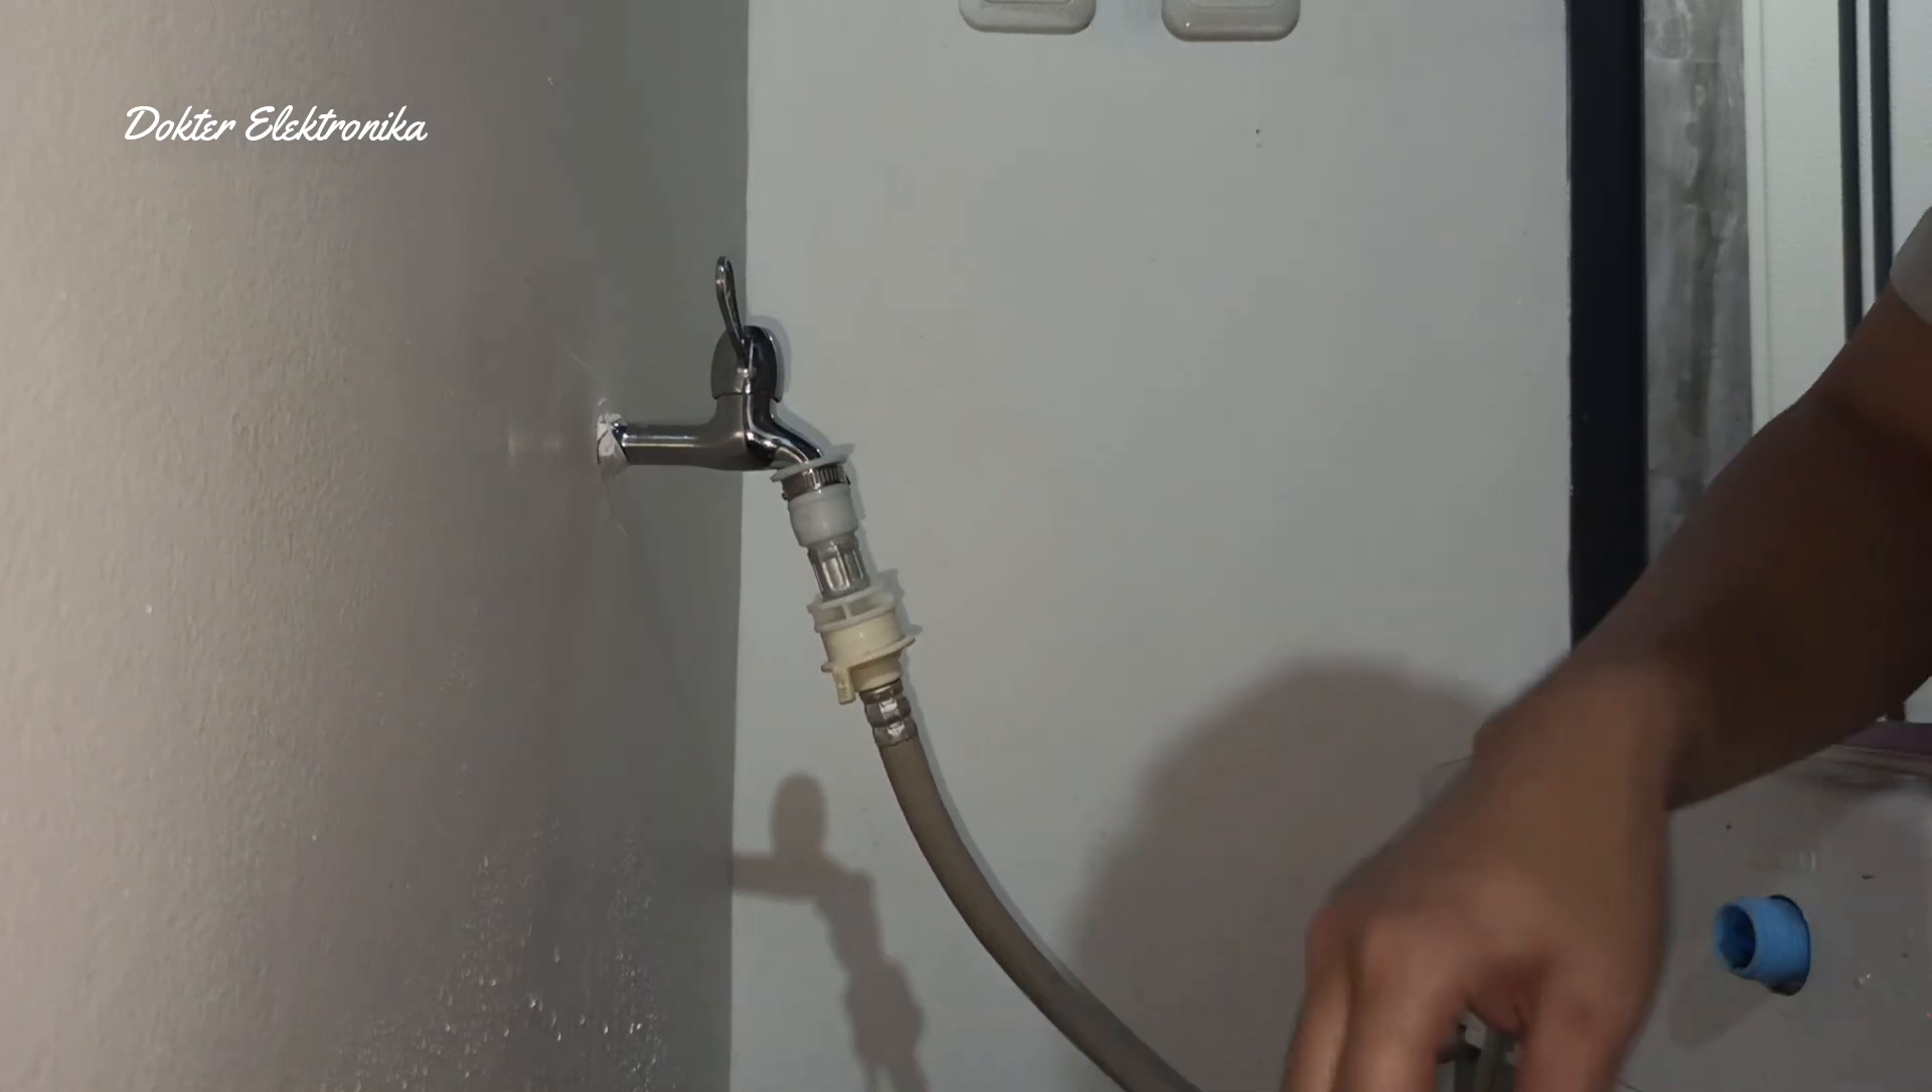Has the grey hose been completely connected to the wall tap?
Yes.